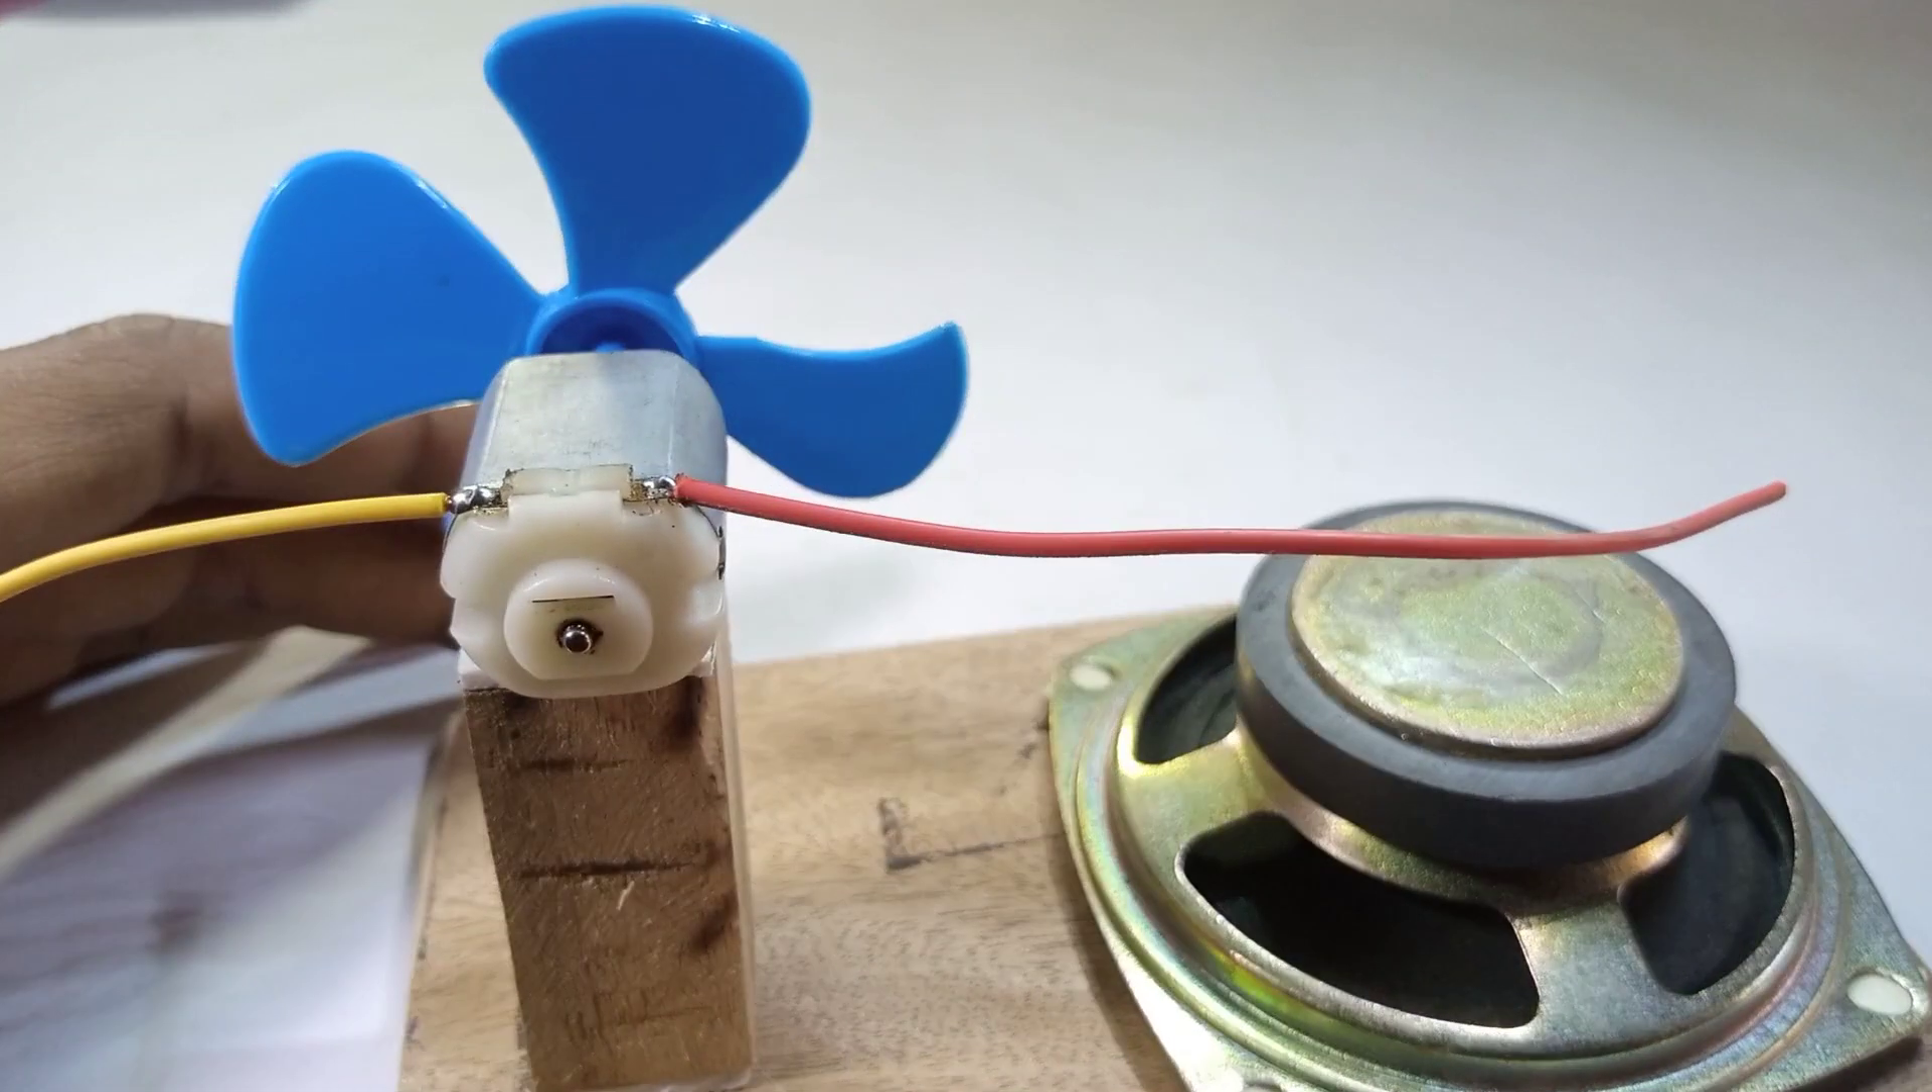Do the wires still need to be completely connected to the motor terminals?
No.